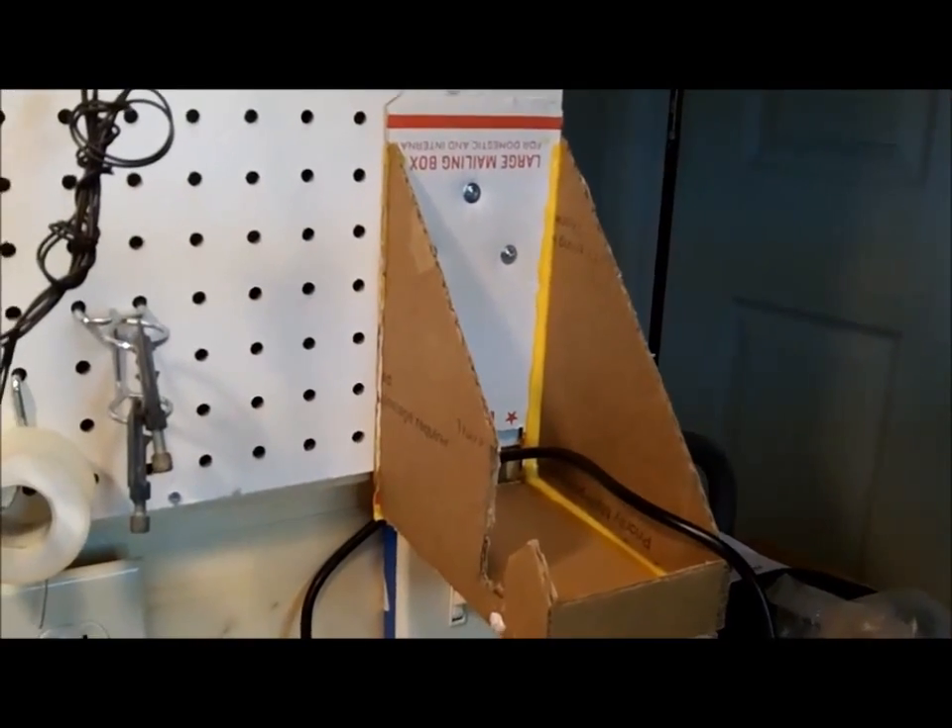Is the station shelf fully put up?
Yes.